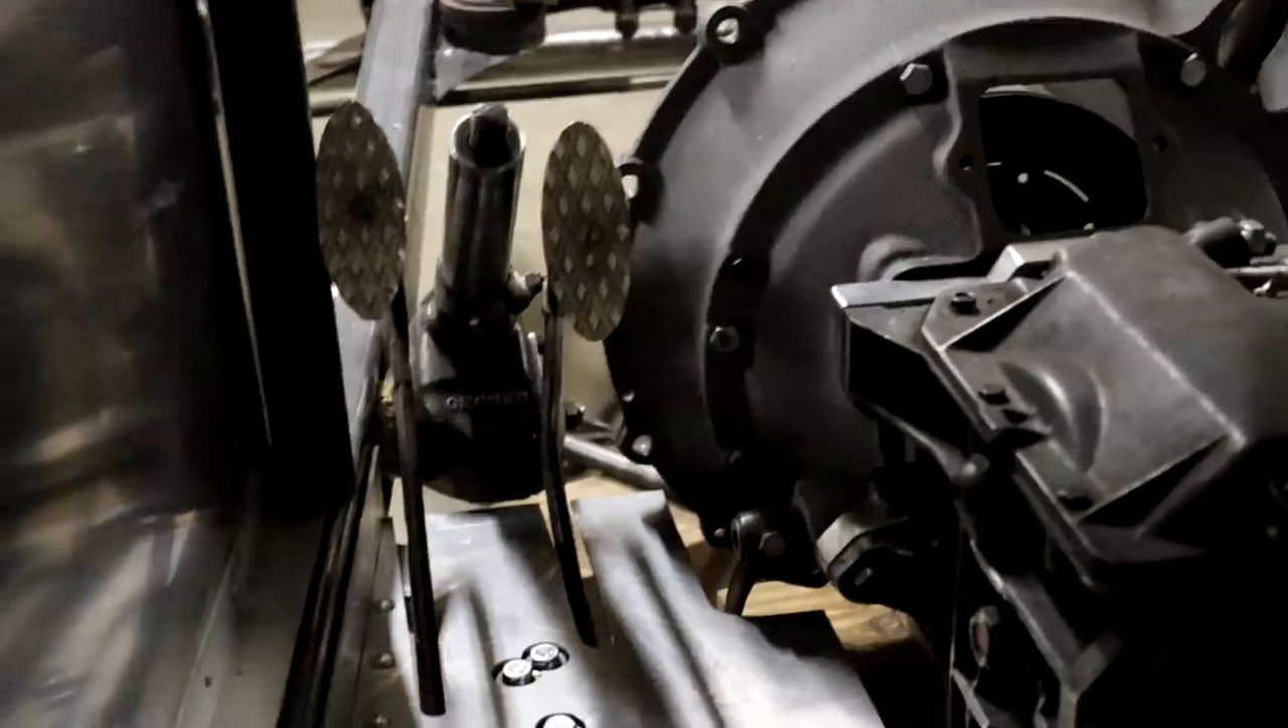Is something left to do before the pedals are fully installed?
No.